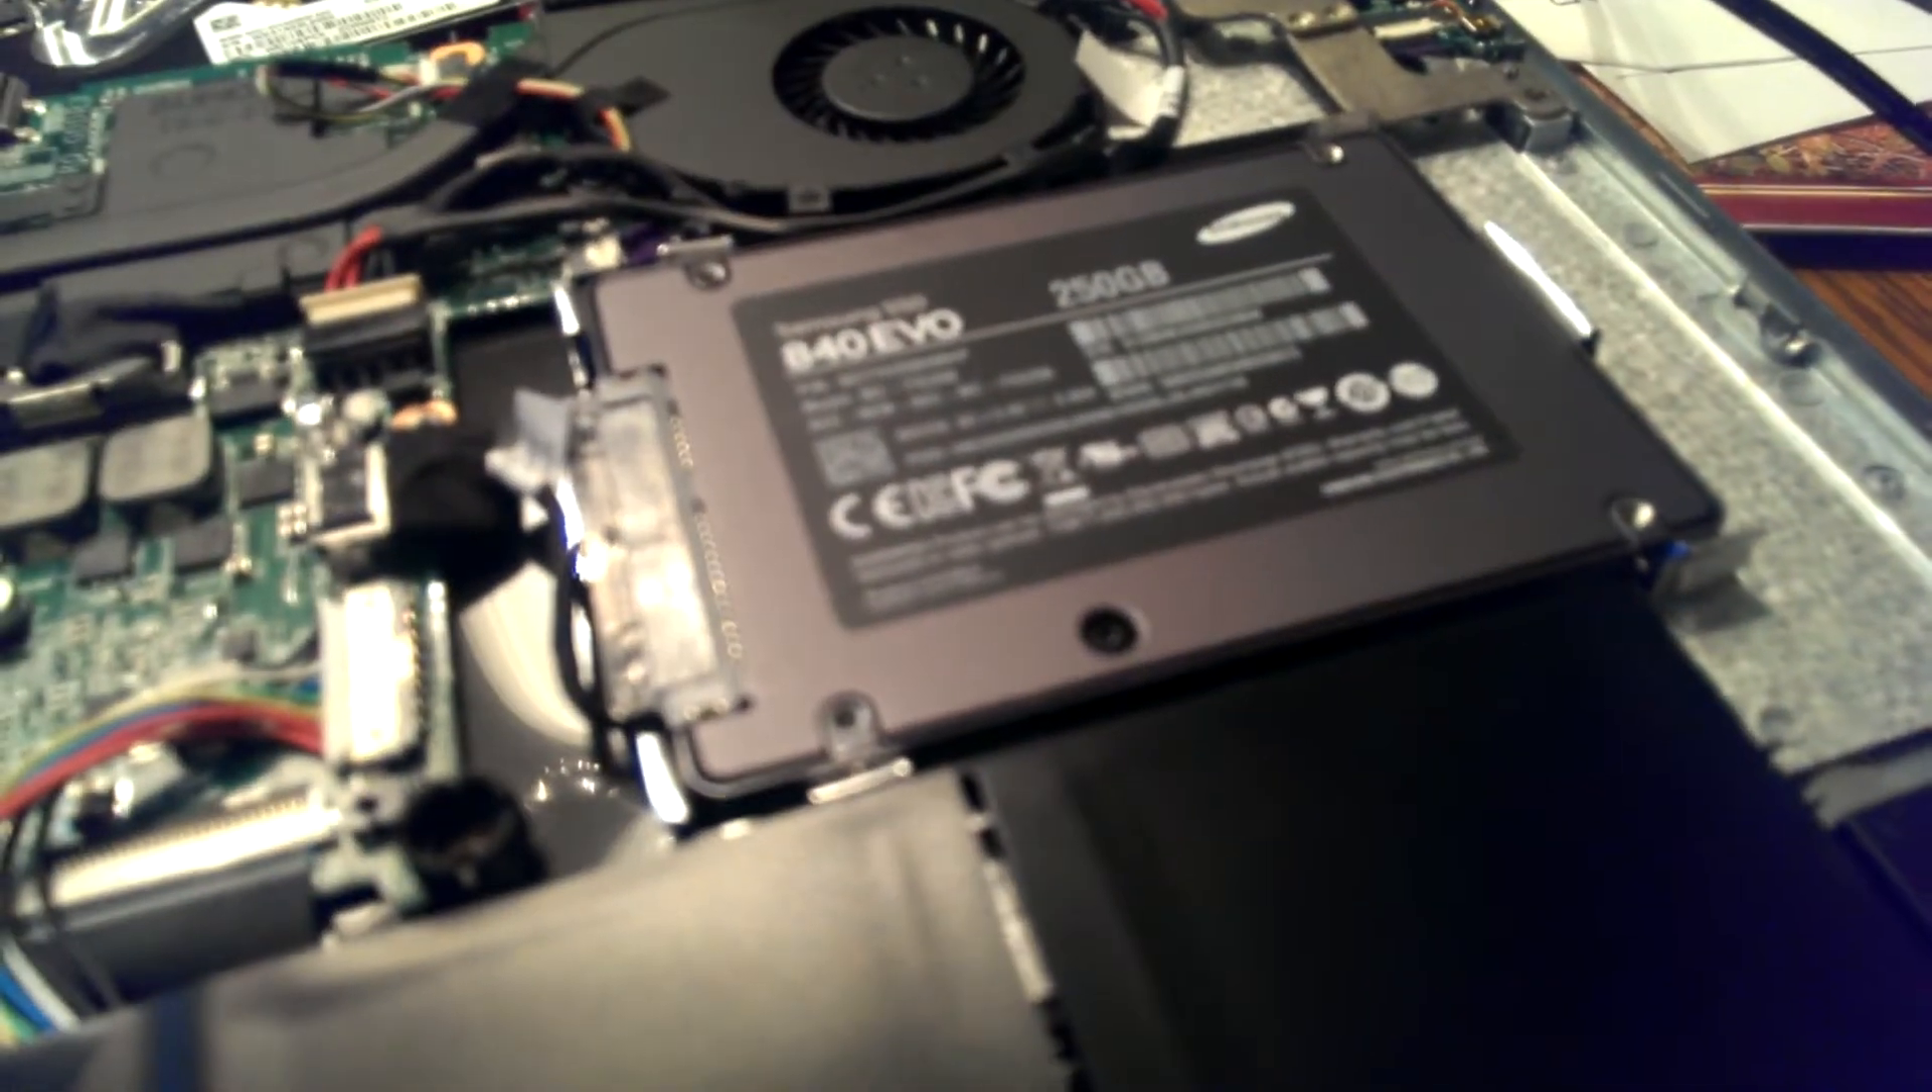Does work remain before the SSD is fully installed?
No.